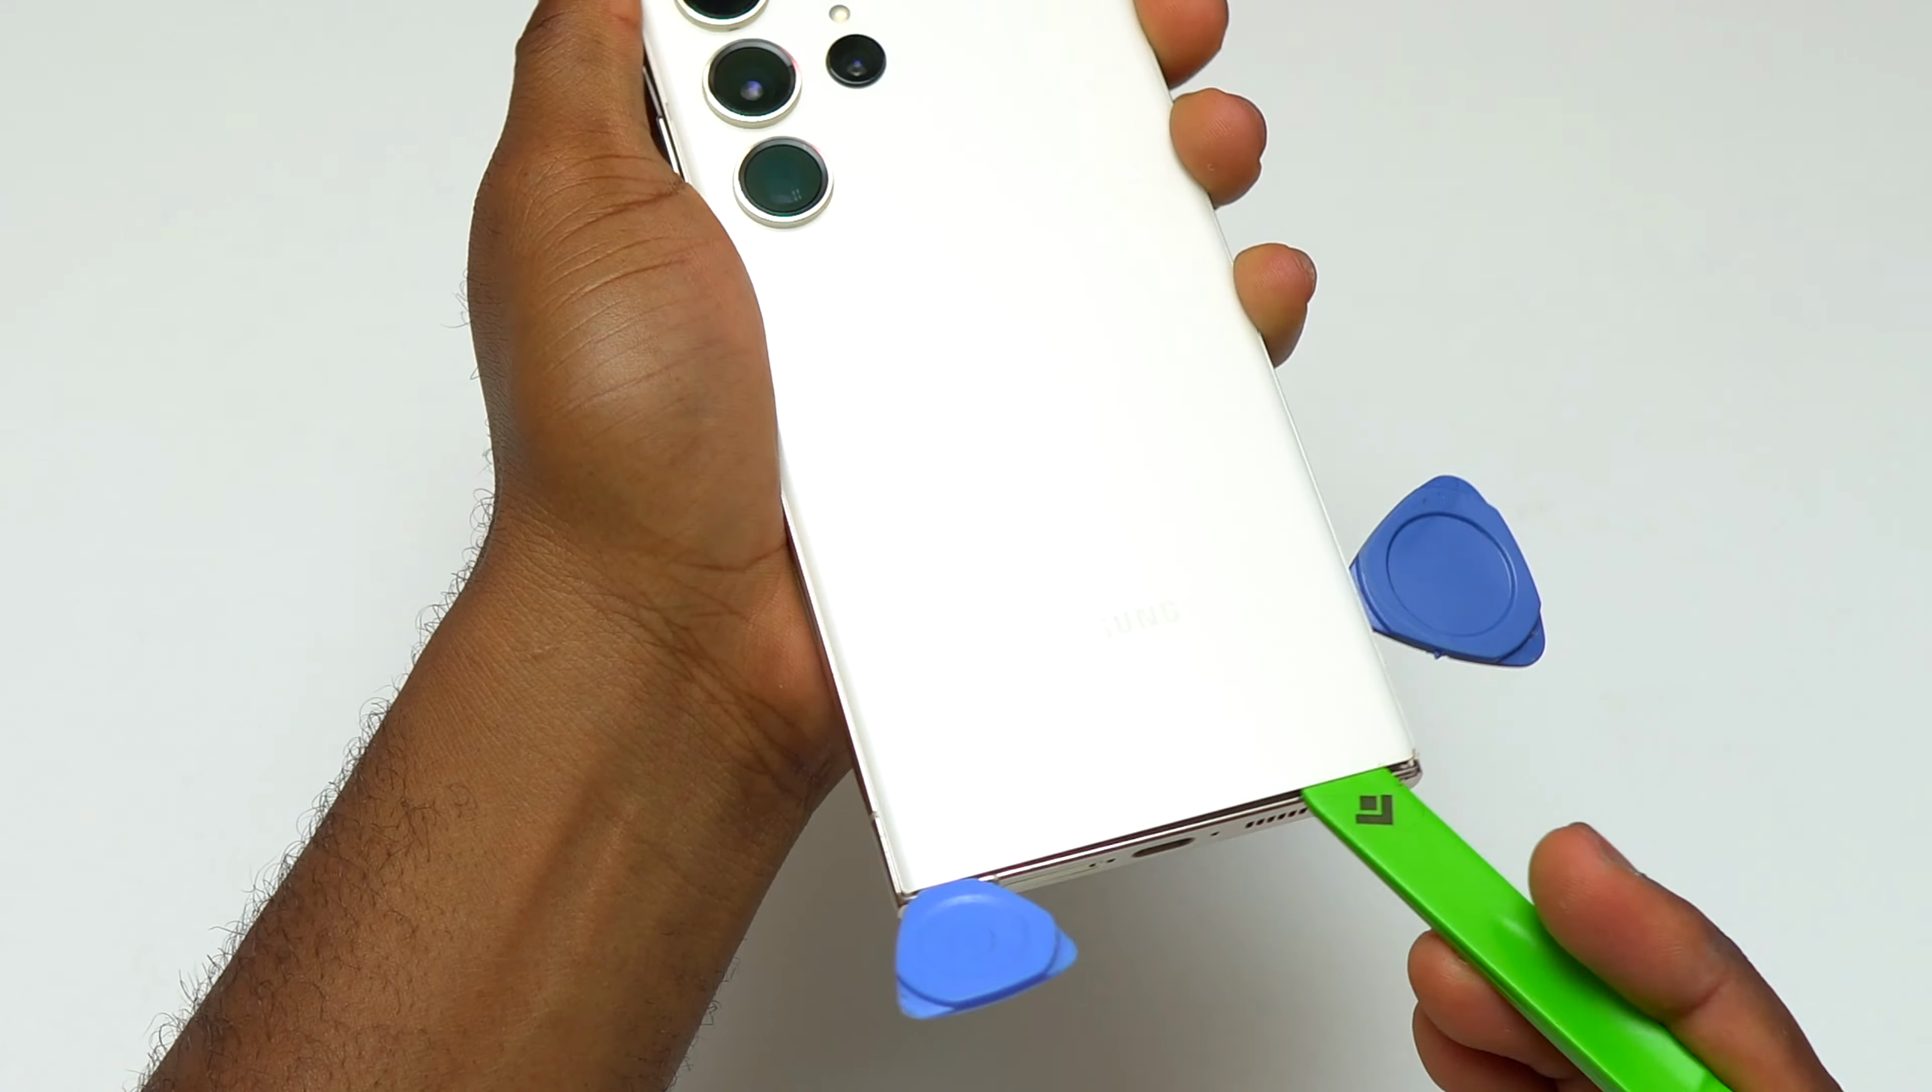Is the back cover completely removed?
No.